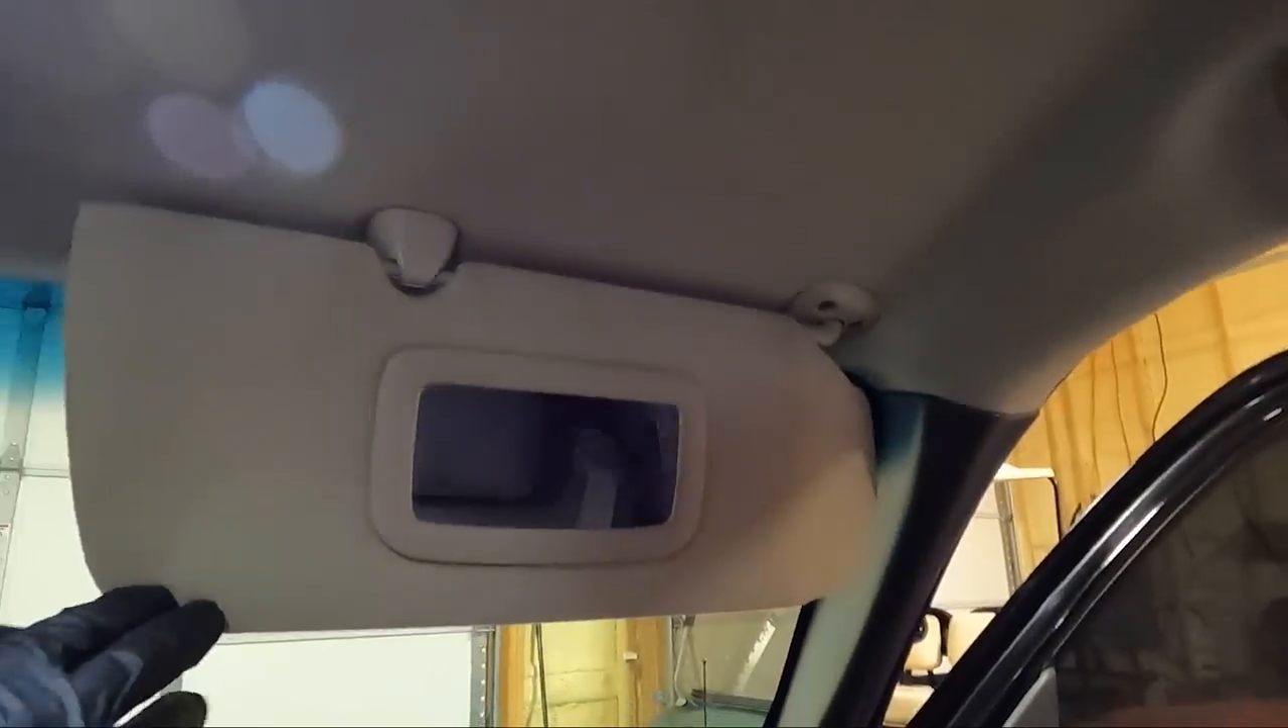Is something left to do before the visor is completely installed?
No.